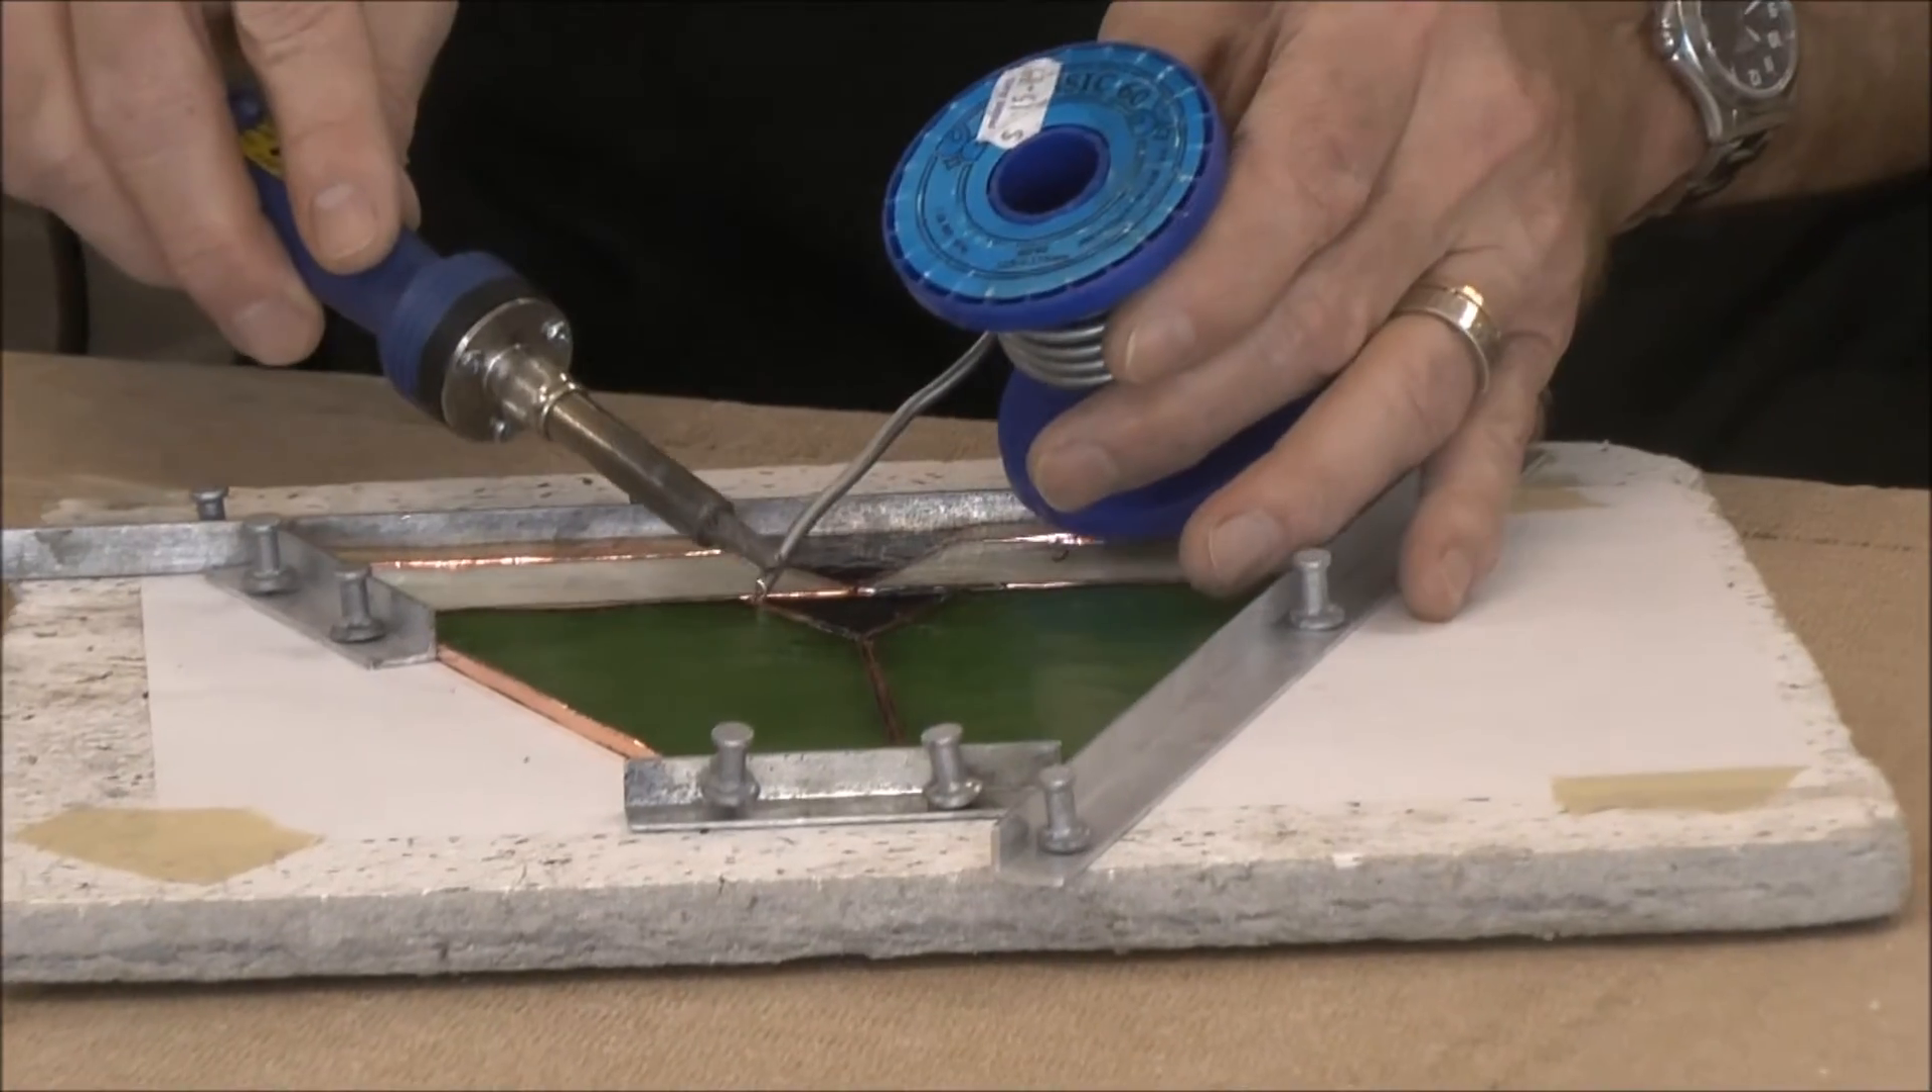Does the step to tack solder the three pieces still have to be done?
Yes.